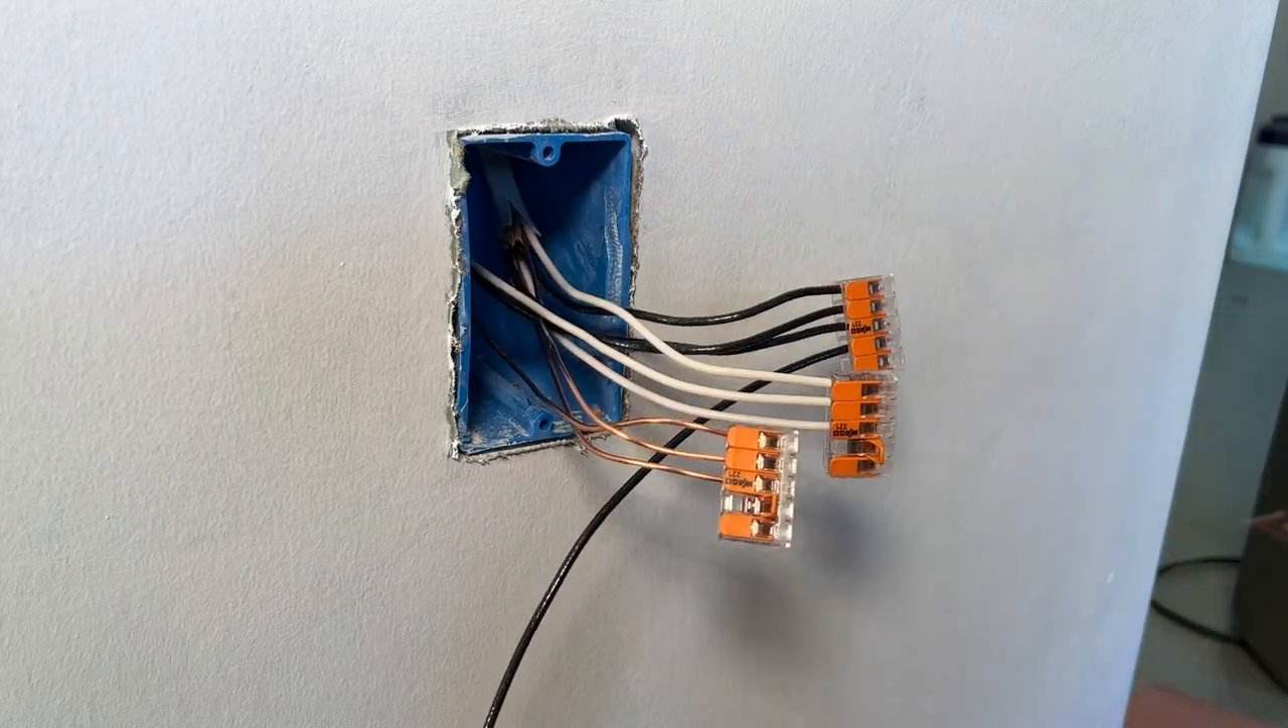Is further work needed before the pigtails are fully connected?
Yes.